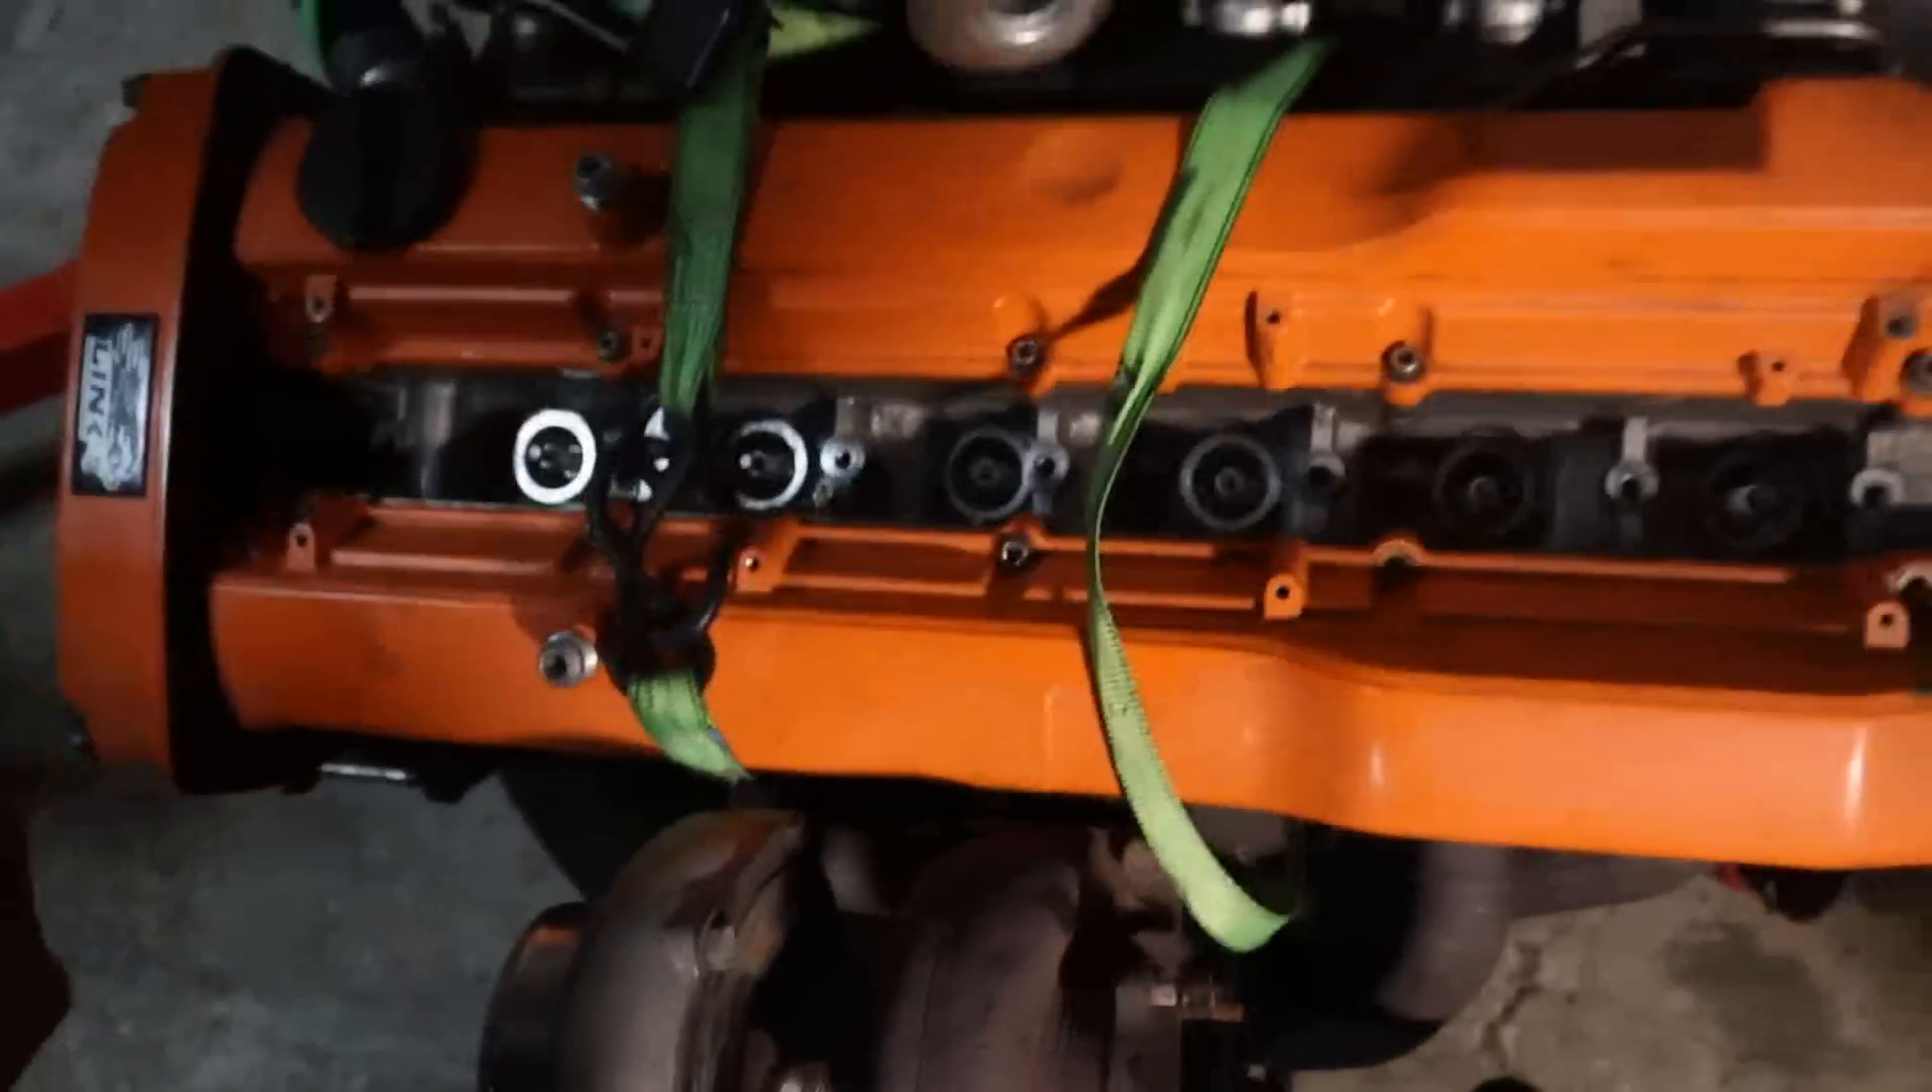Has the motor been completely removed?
Yes.